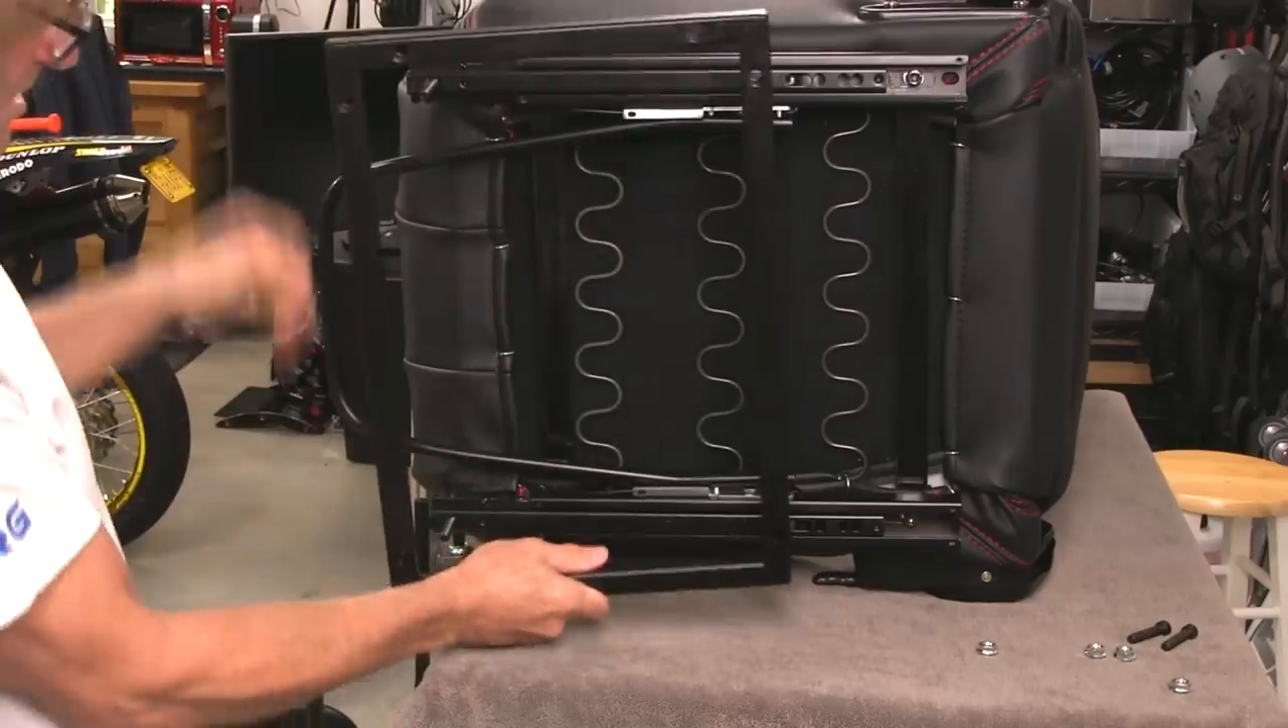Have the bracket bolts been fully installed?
No.